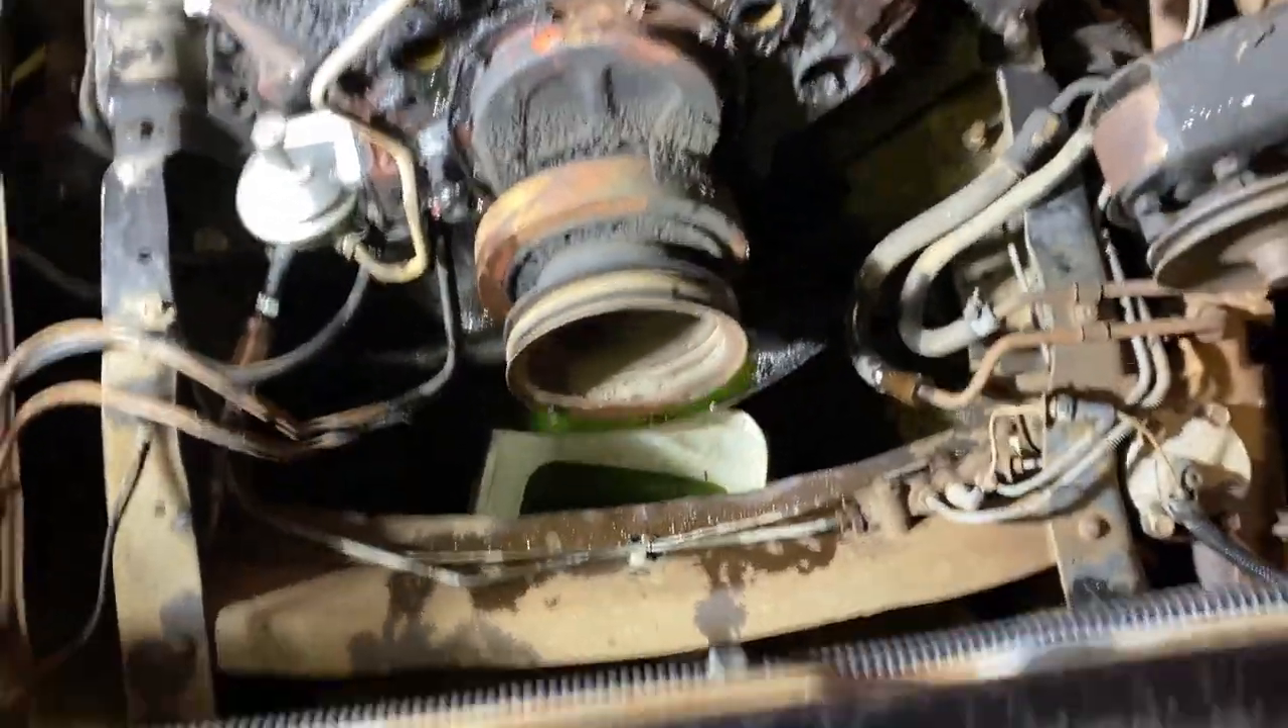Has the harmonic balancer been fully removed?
No.